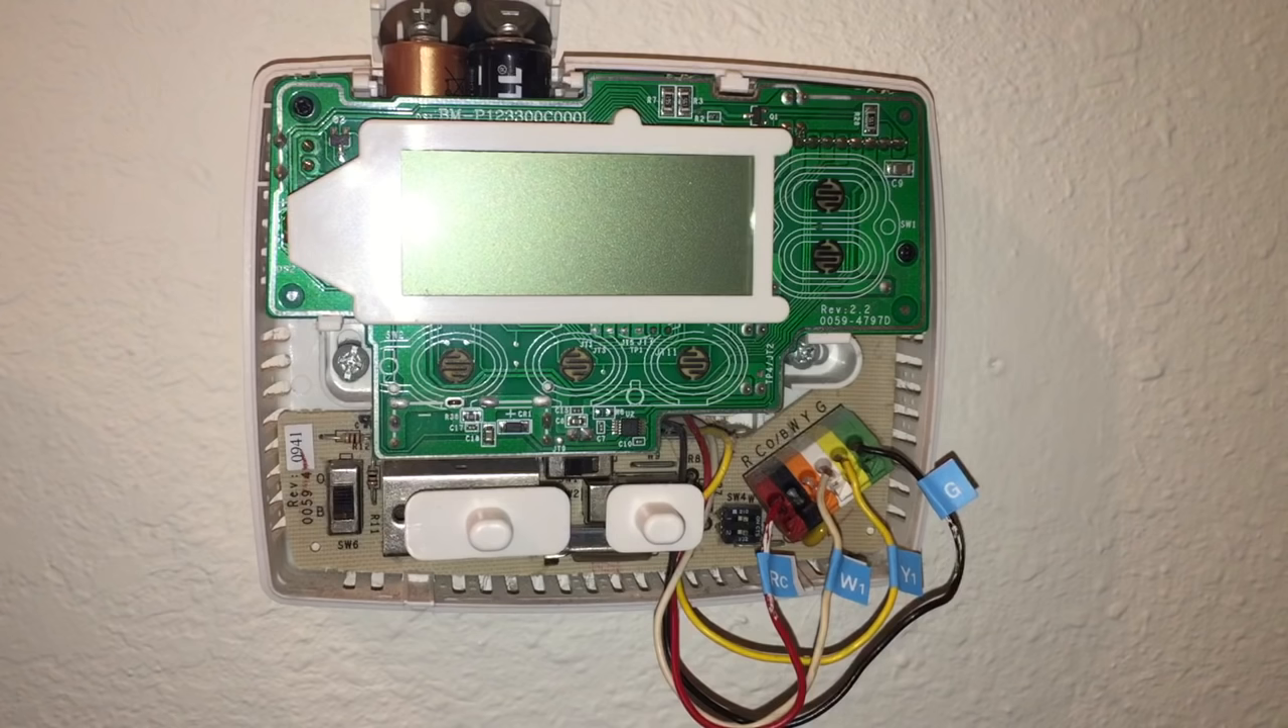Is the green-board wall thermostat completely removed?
No.